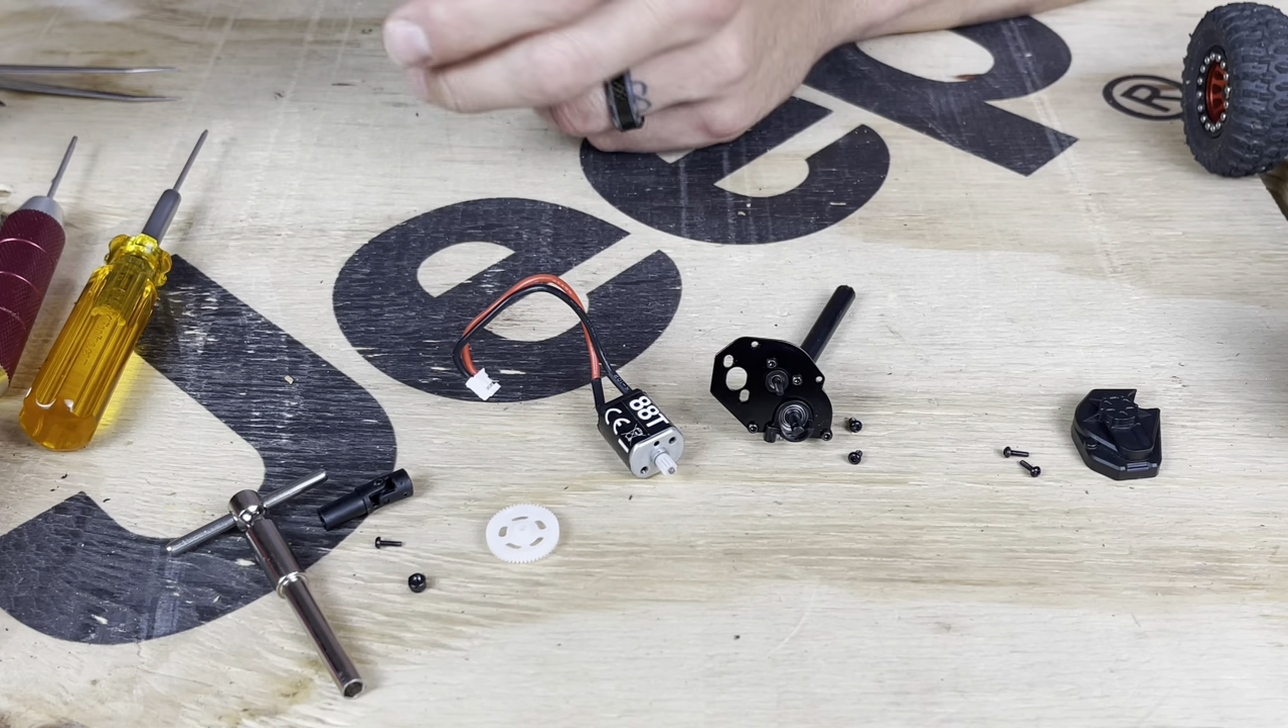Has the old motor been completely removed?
Yes.